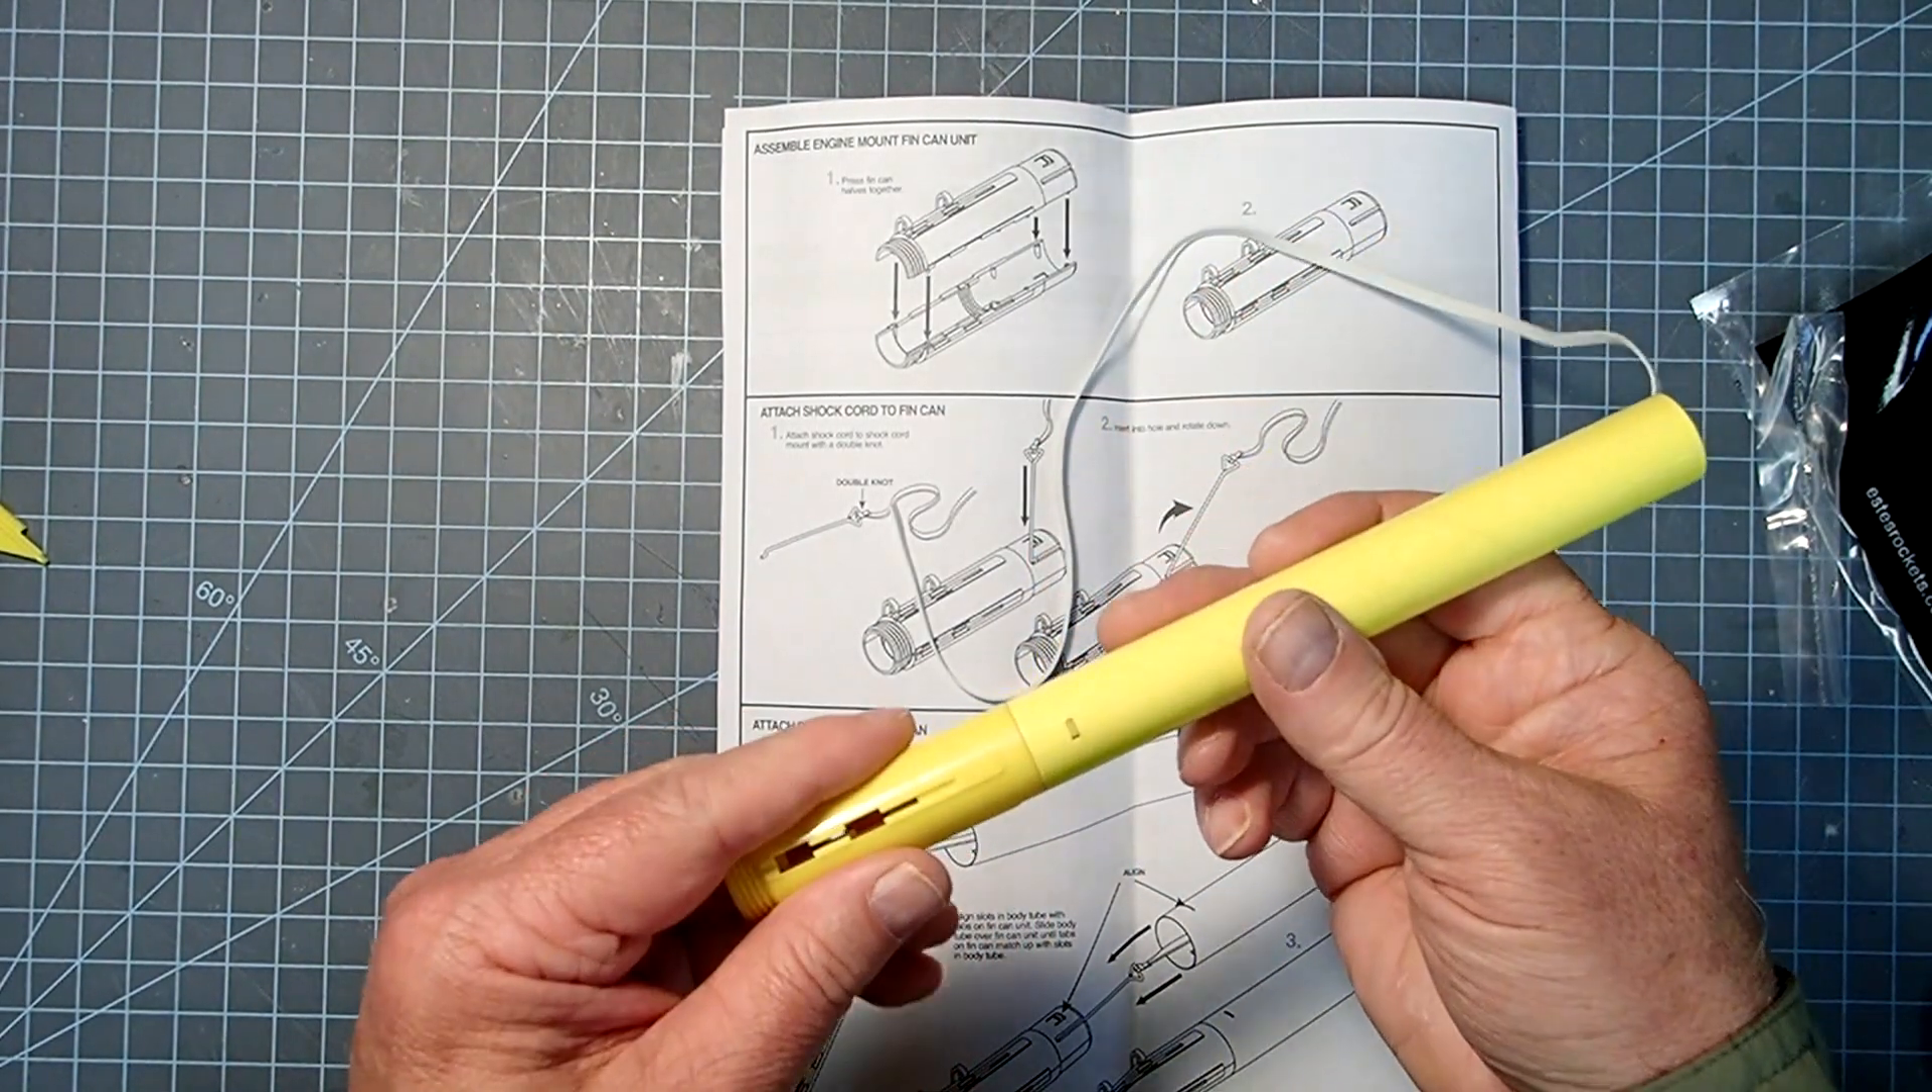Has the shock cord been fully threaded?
Yes.